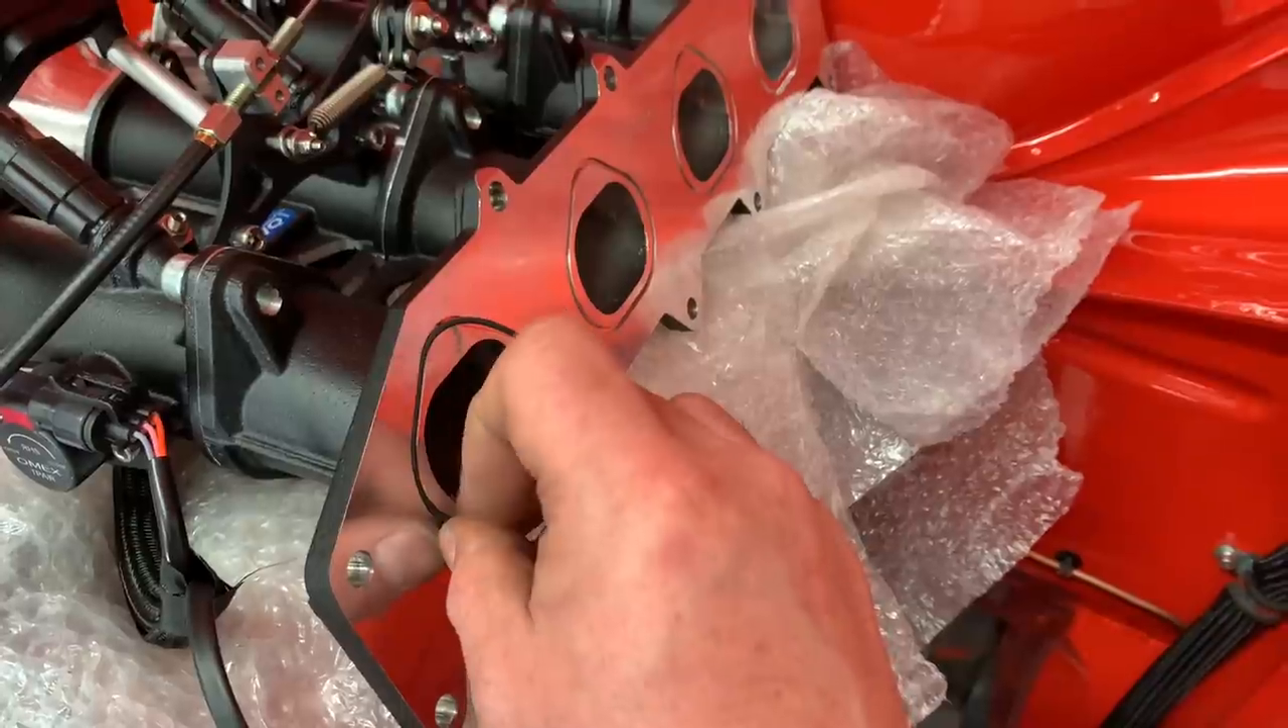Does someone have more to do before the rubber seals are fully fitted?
Yes.